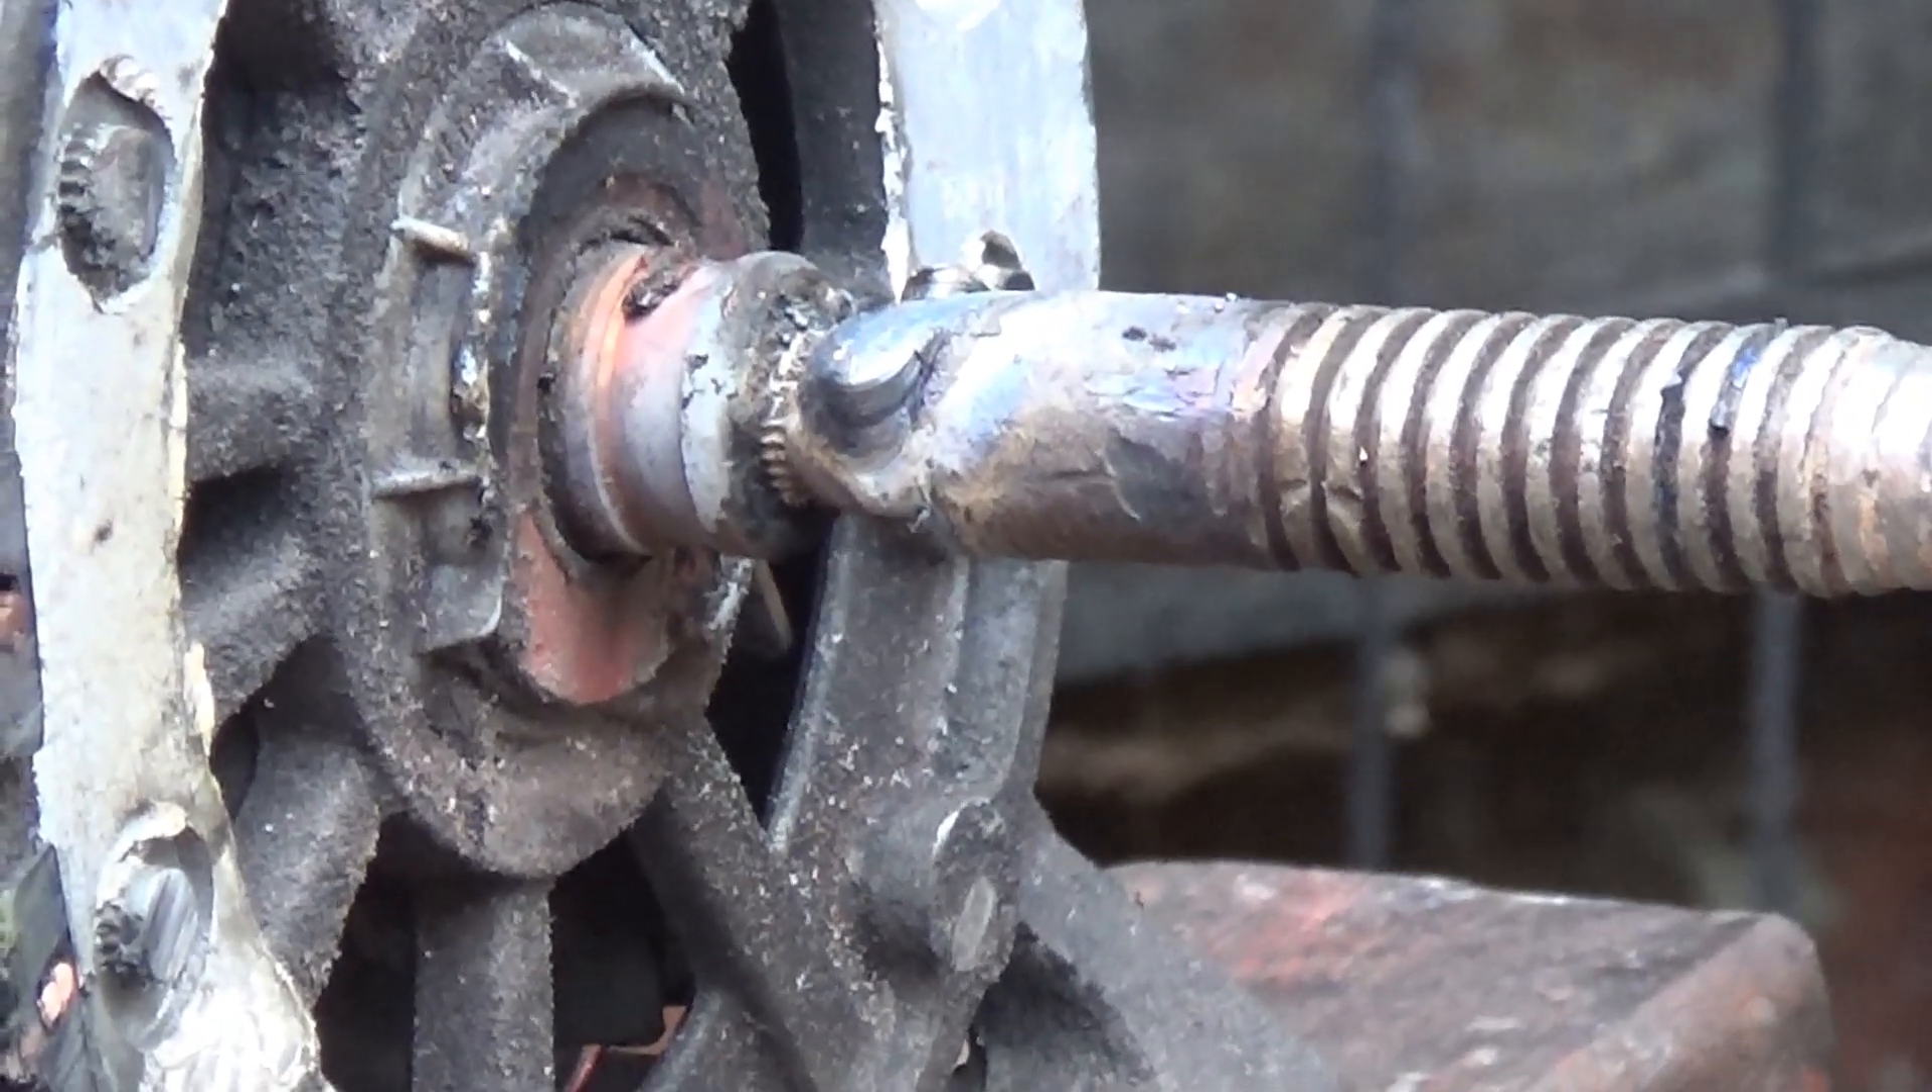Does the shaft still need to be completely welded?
No.